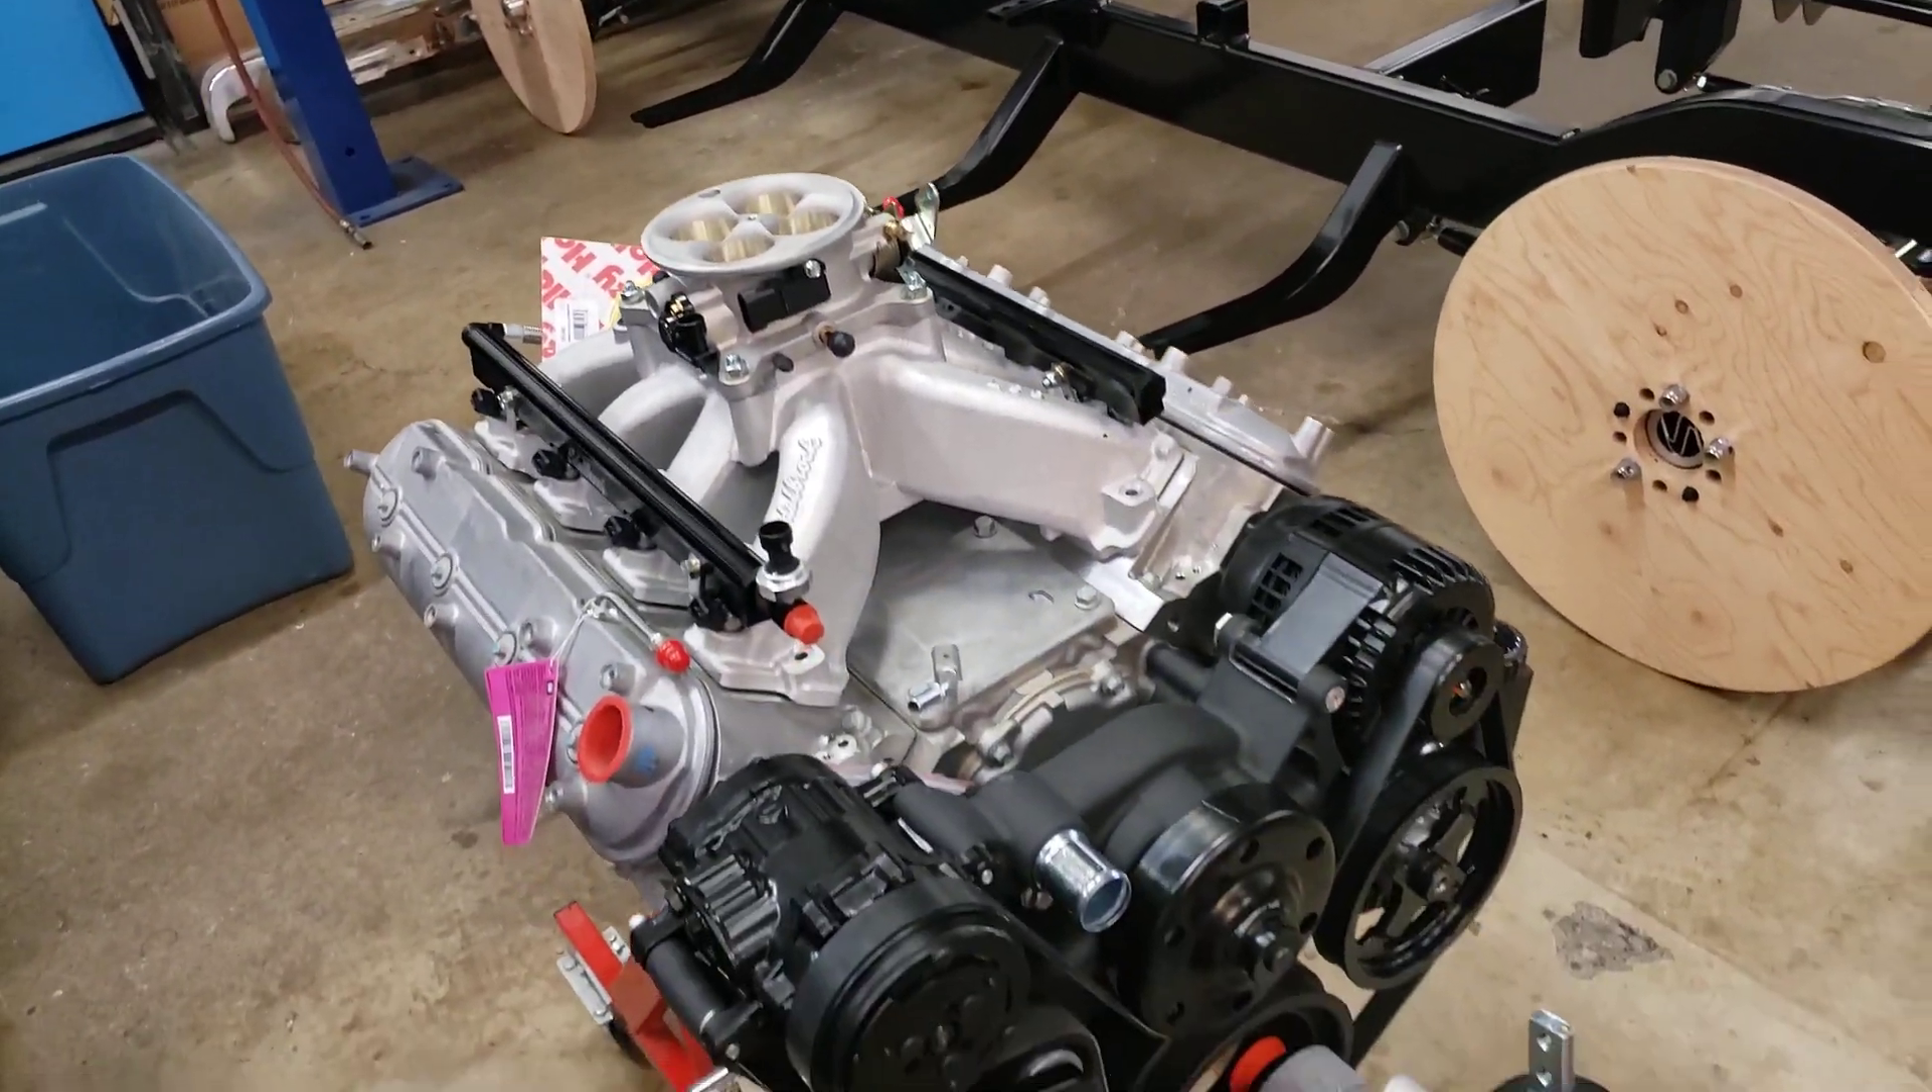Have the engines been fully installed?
No.